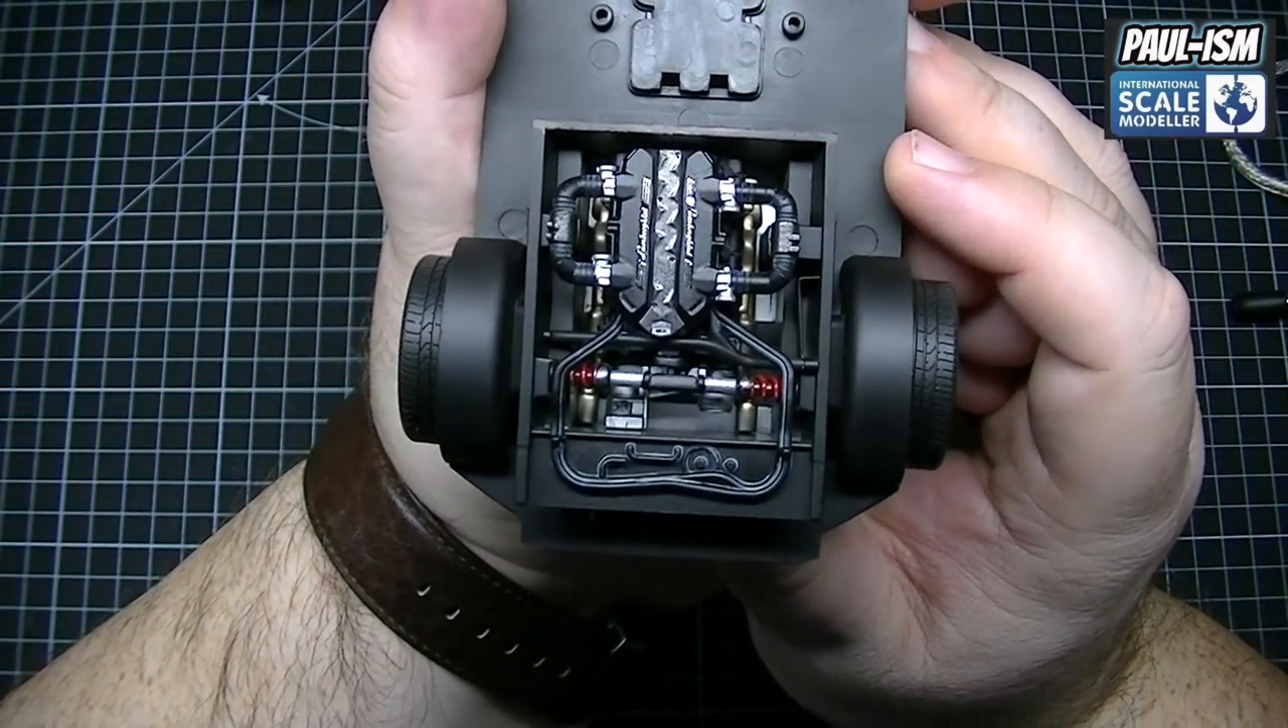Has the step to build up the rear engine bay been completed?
Yes.